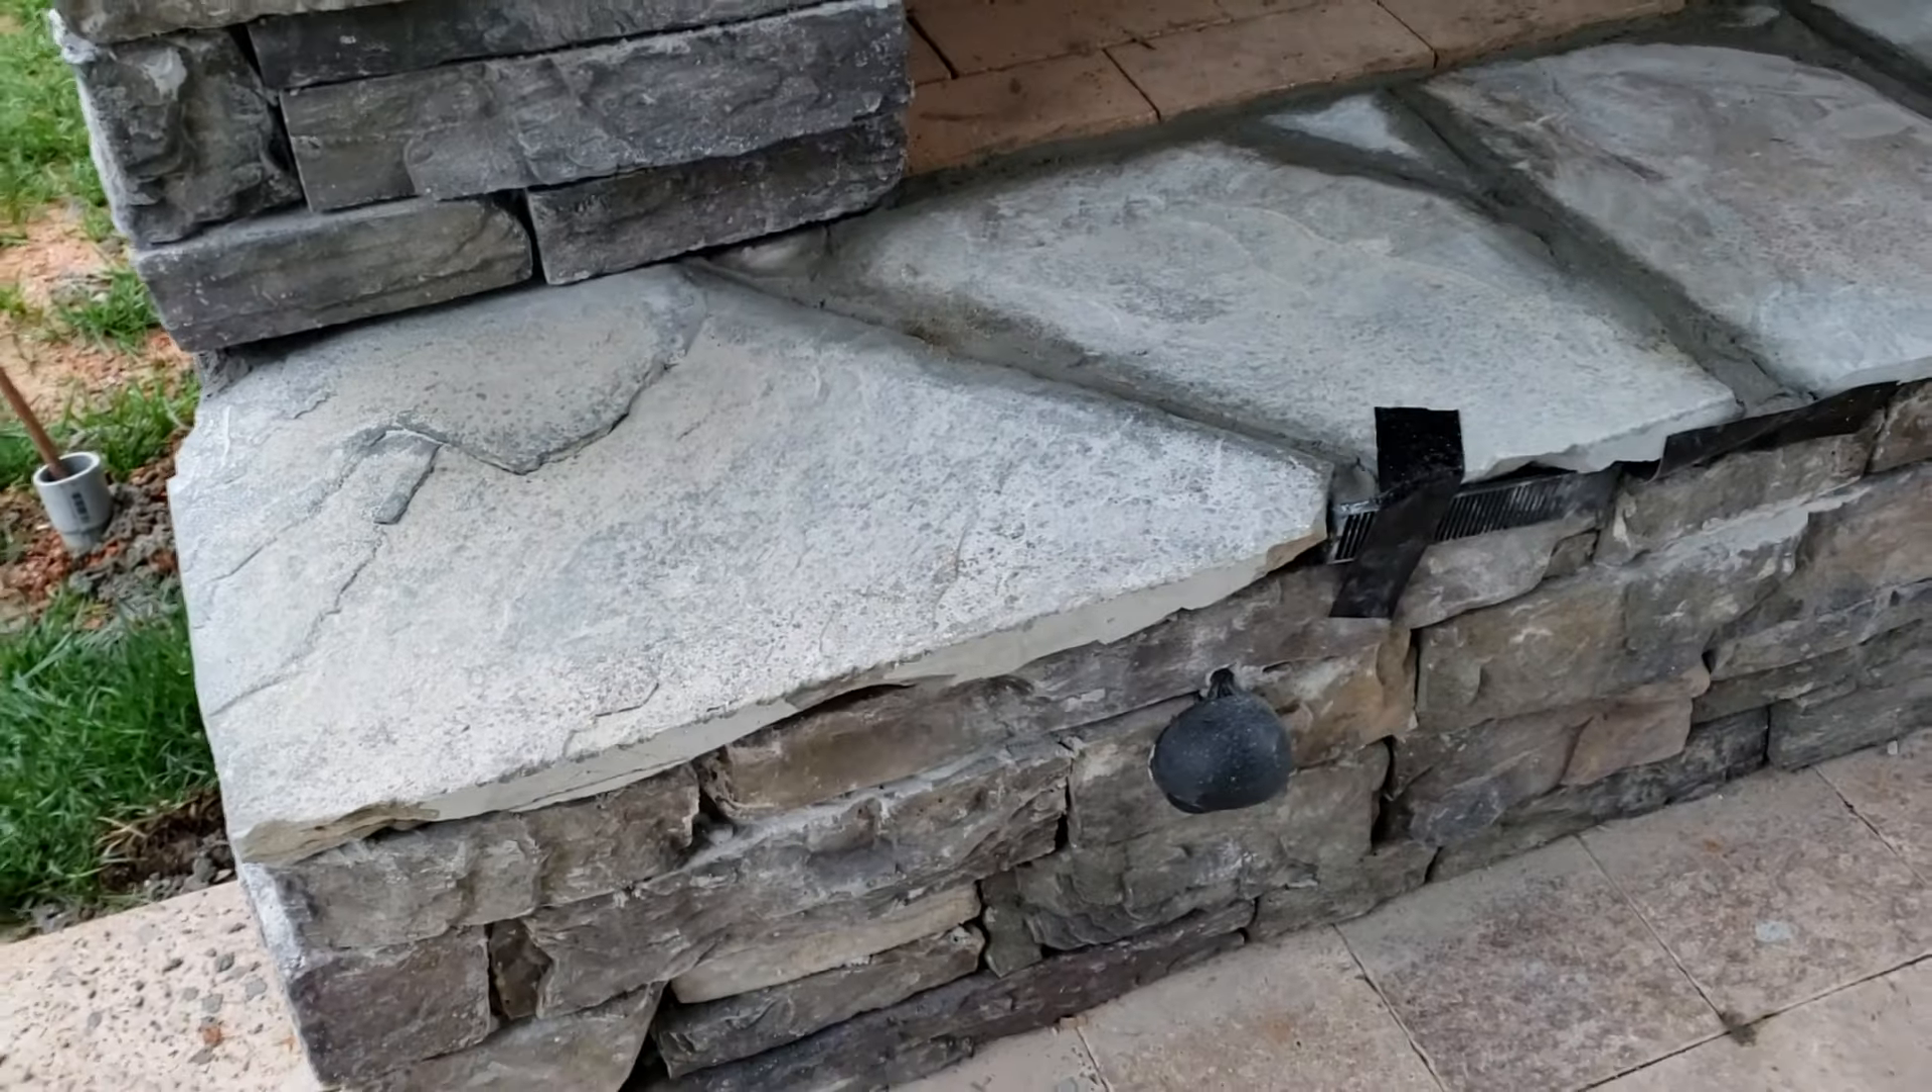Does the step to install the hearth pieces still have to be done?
No.